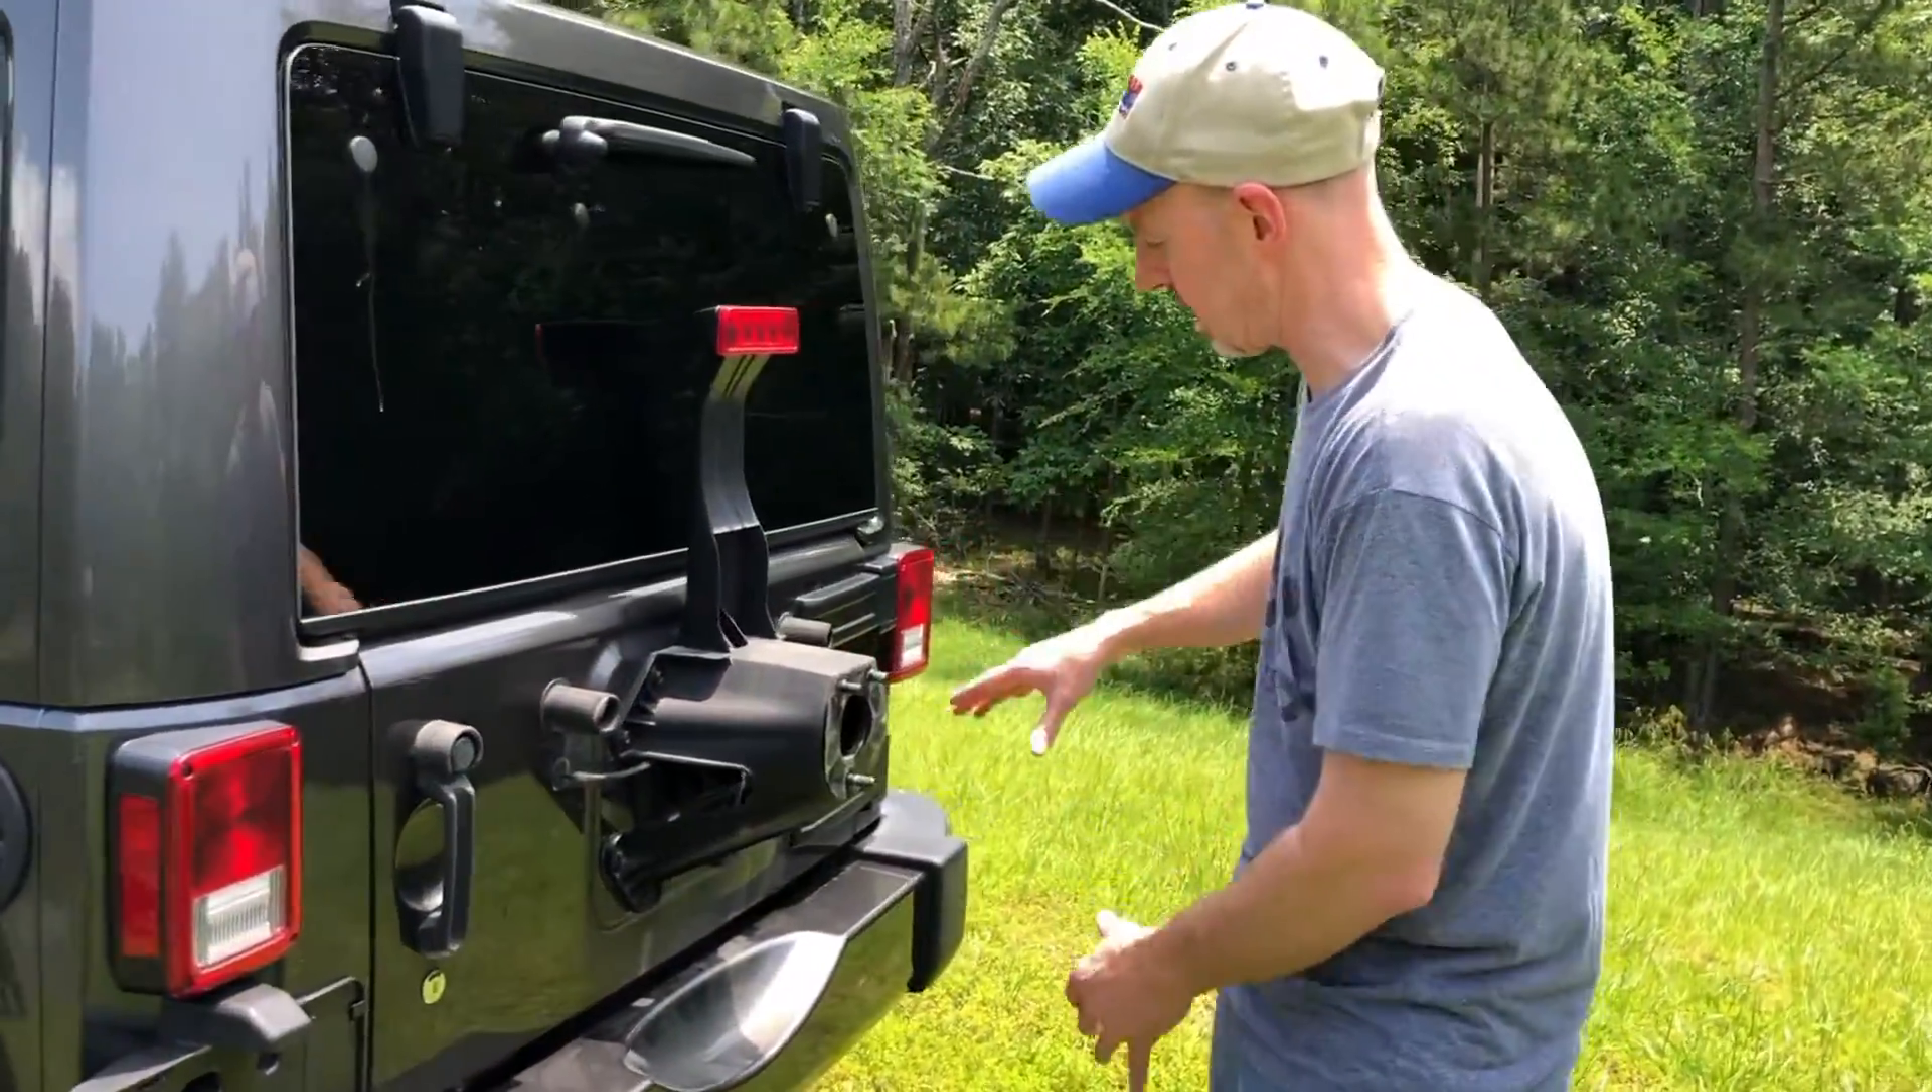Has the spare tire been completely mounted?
No.